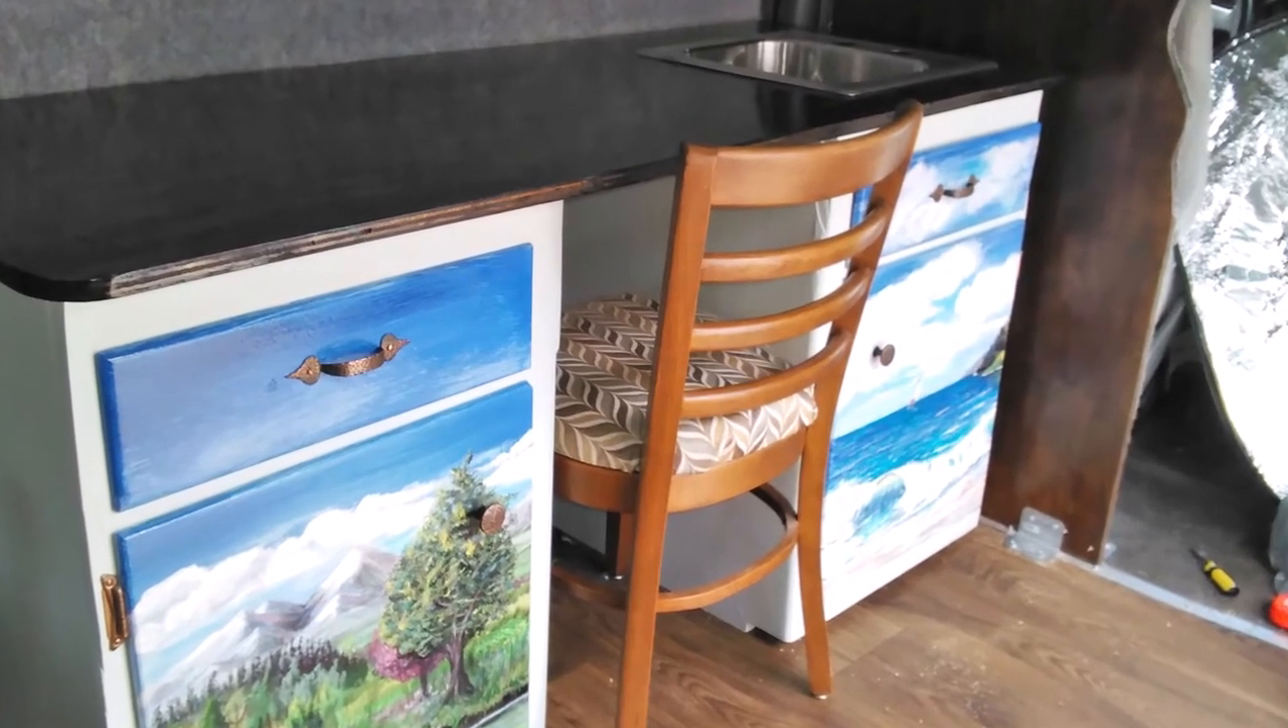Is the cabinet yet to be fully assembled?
No.